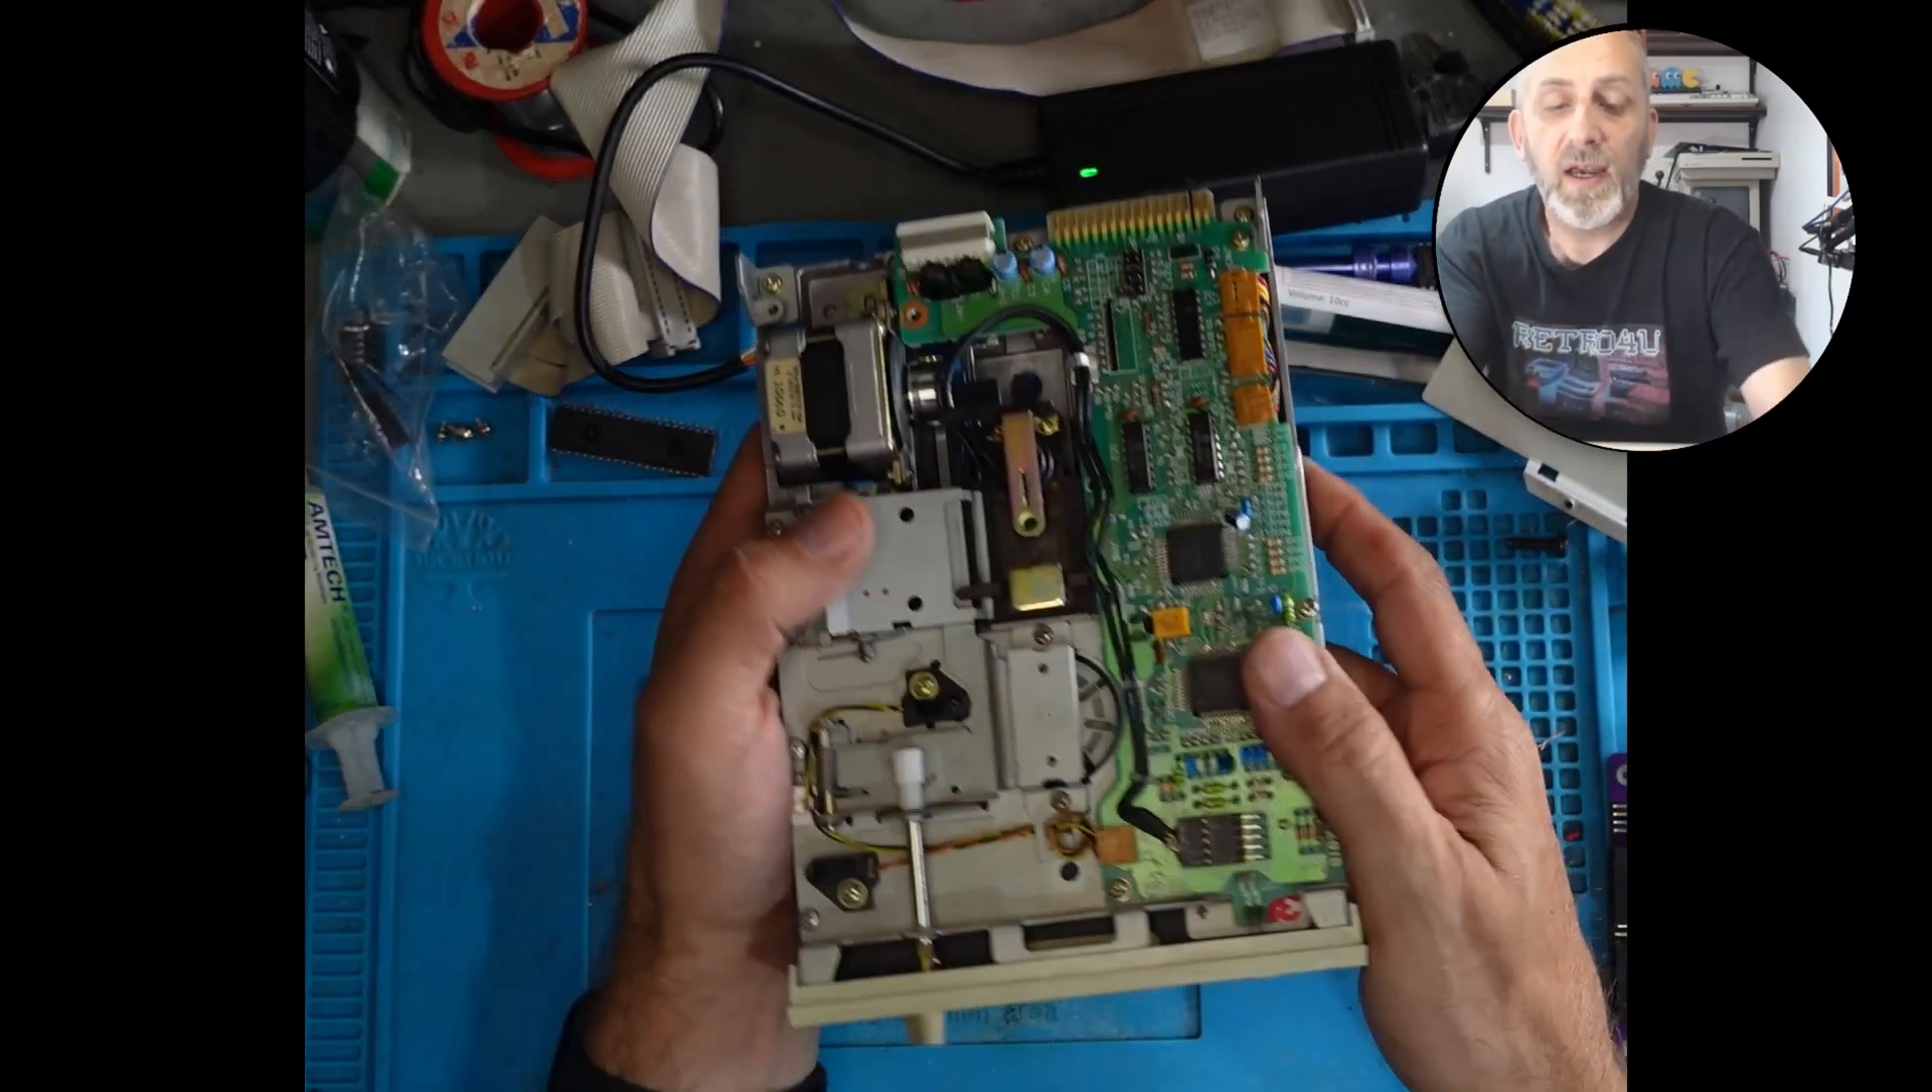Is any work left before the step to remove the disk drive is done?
No.